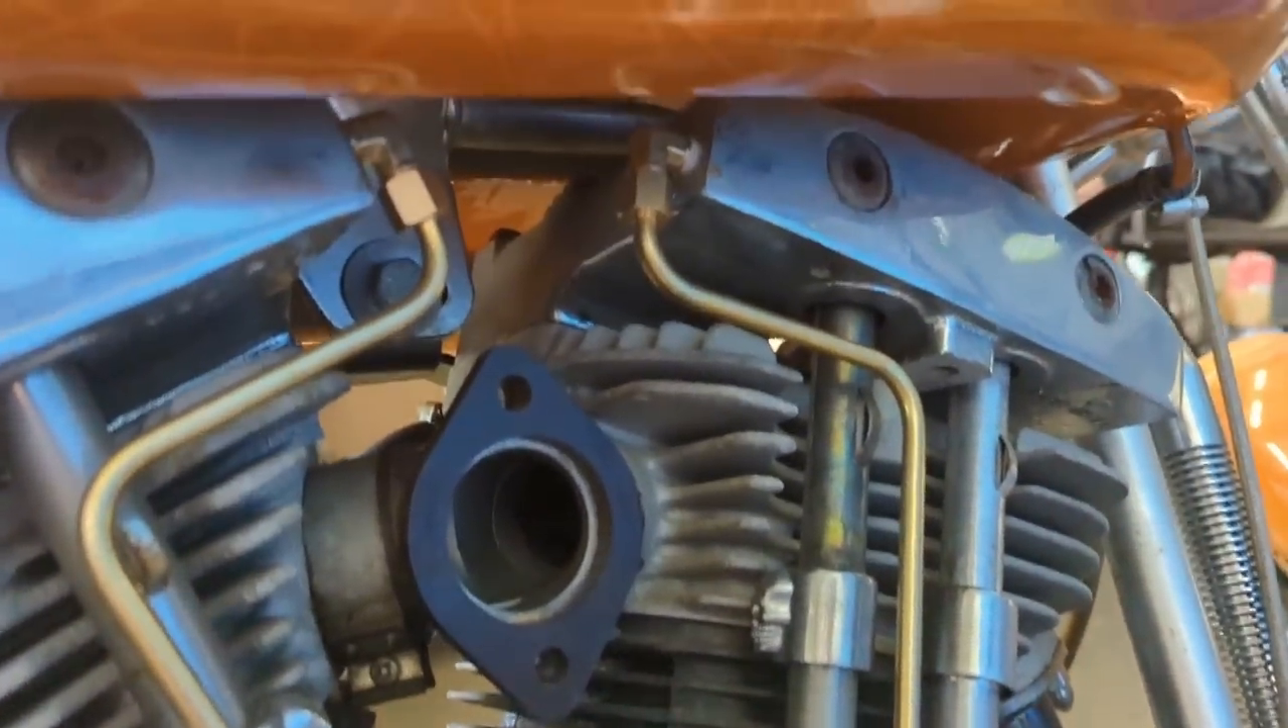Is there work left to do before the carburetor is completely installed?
Yes.